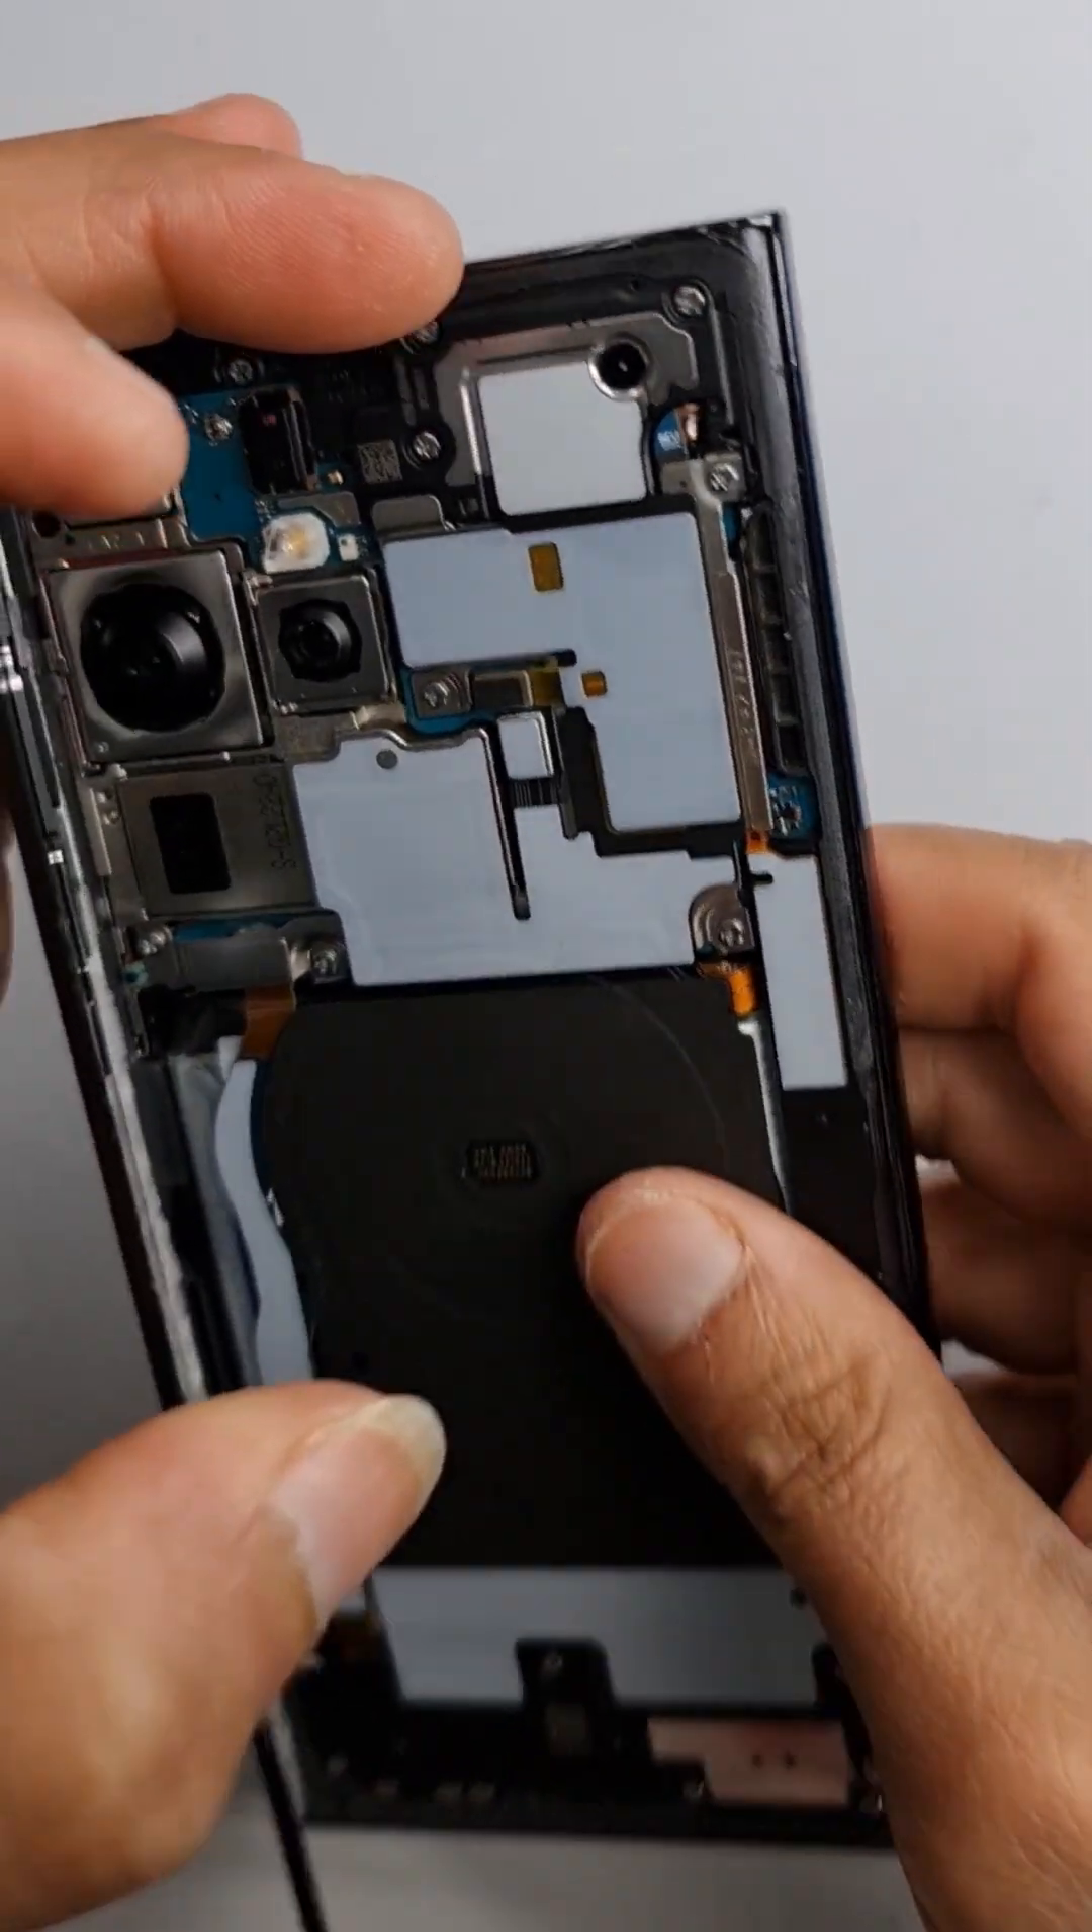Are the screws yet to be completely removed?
Yes.